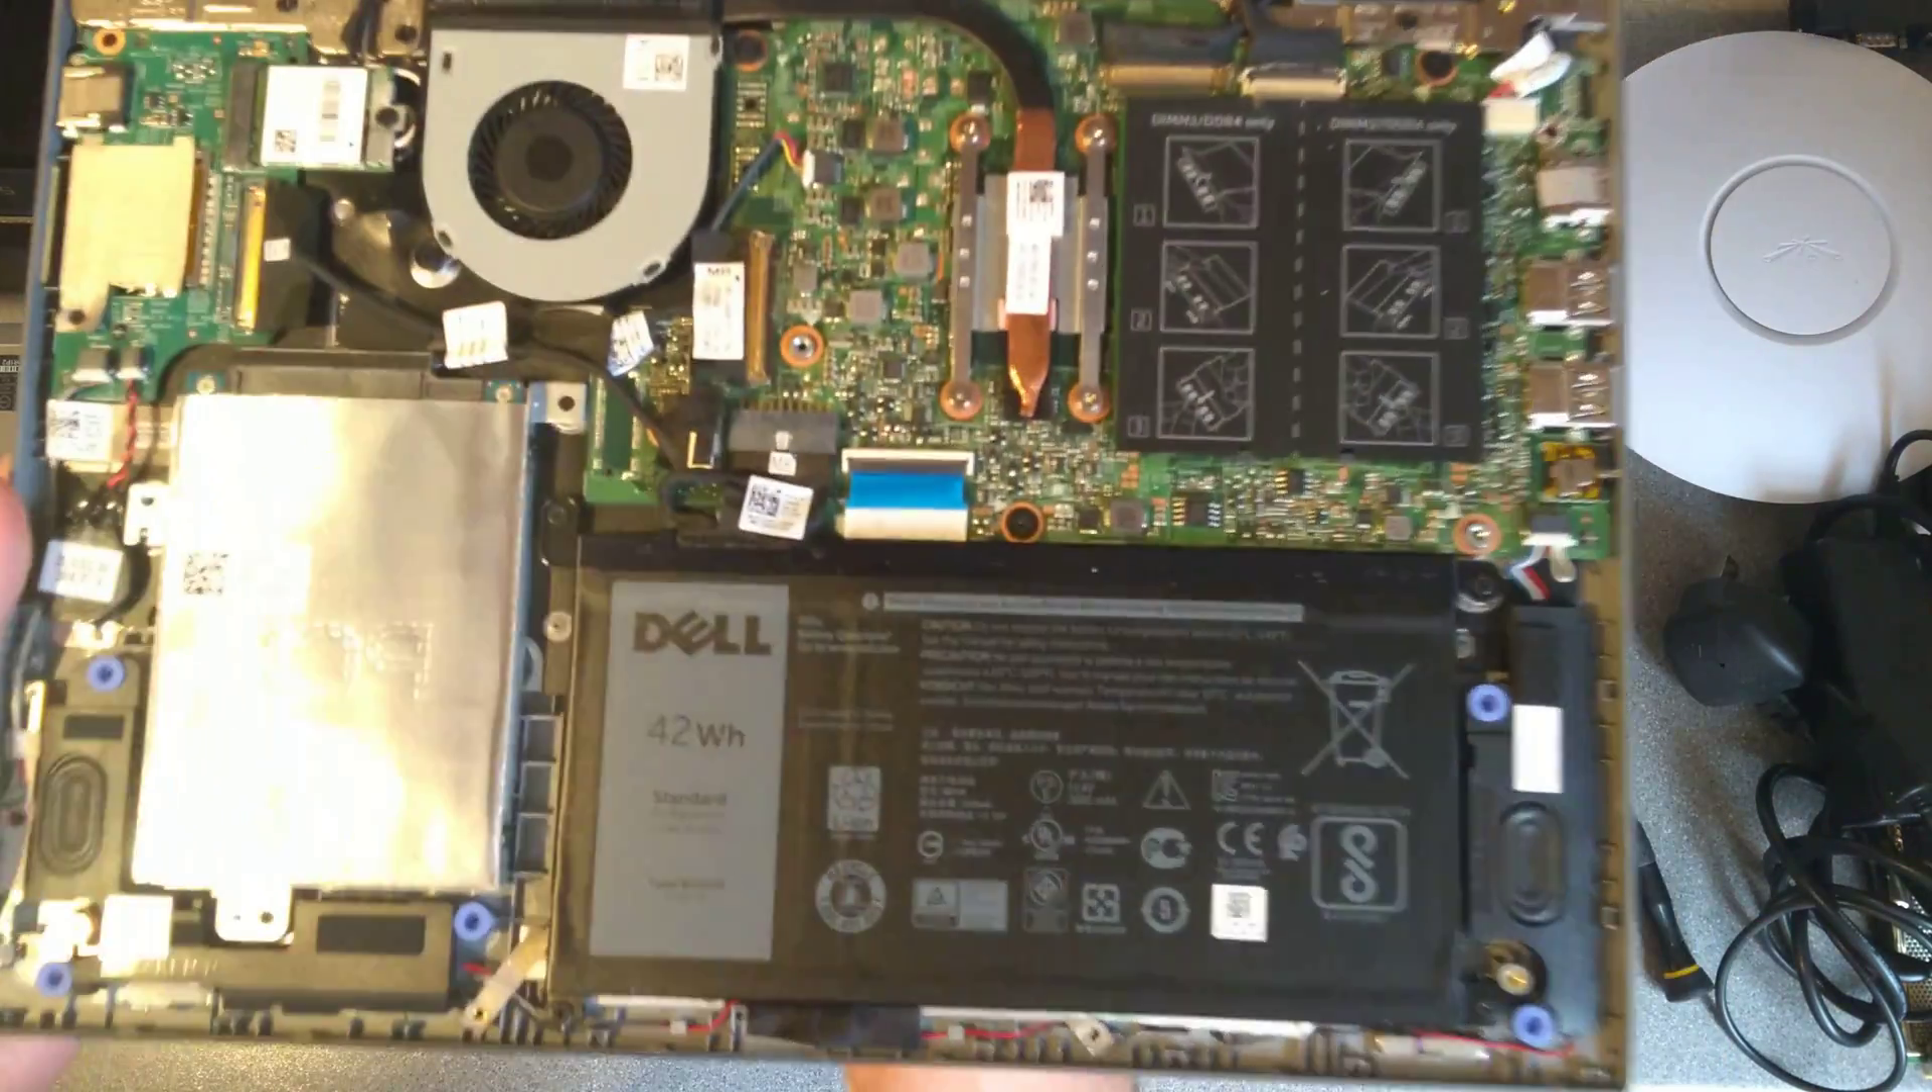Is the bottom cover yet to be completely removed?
No.